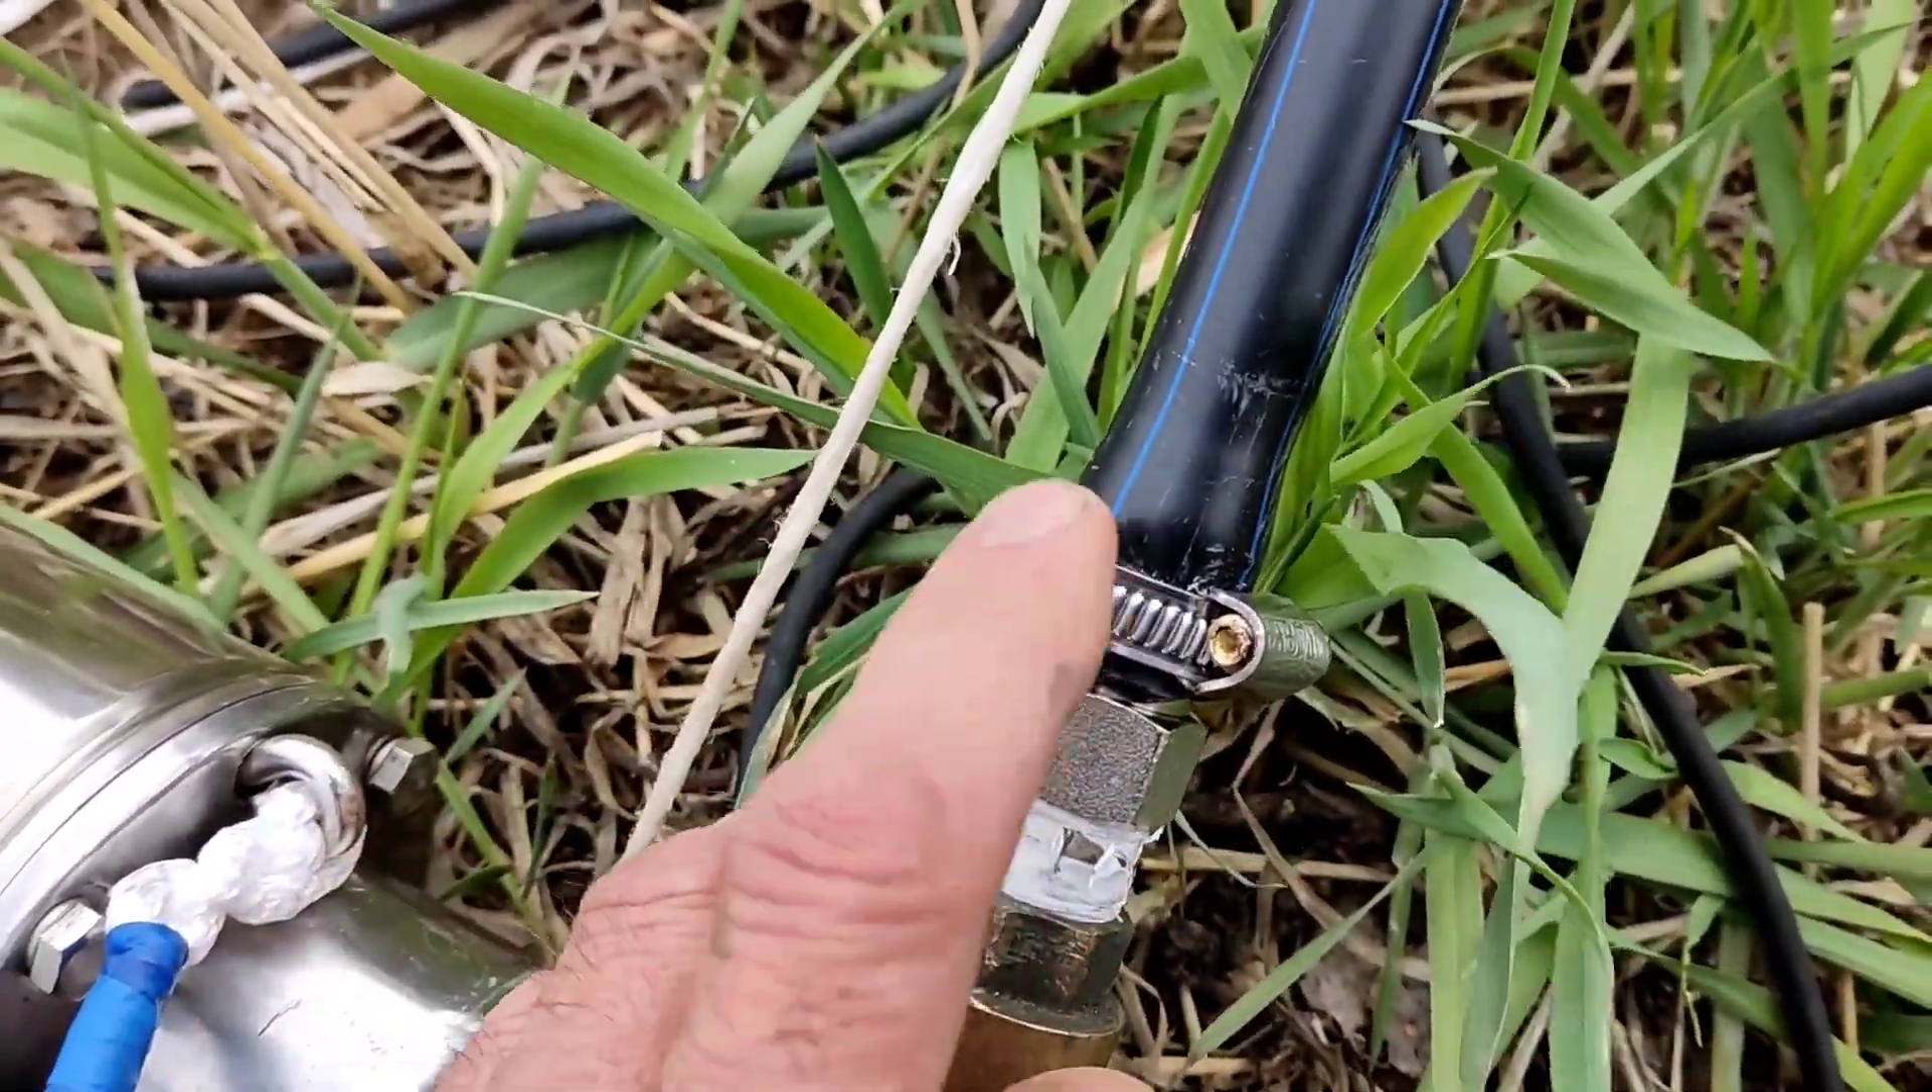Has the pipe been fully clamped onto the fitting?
Yes.